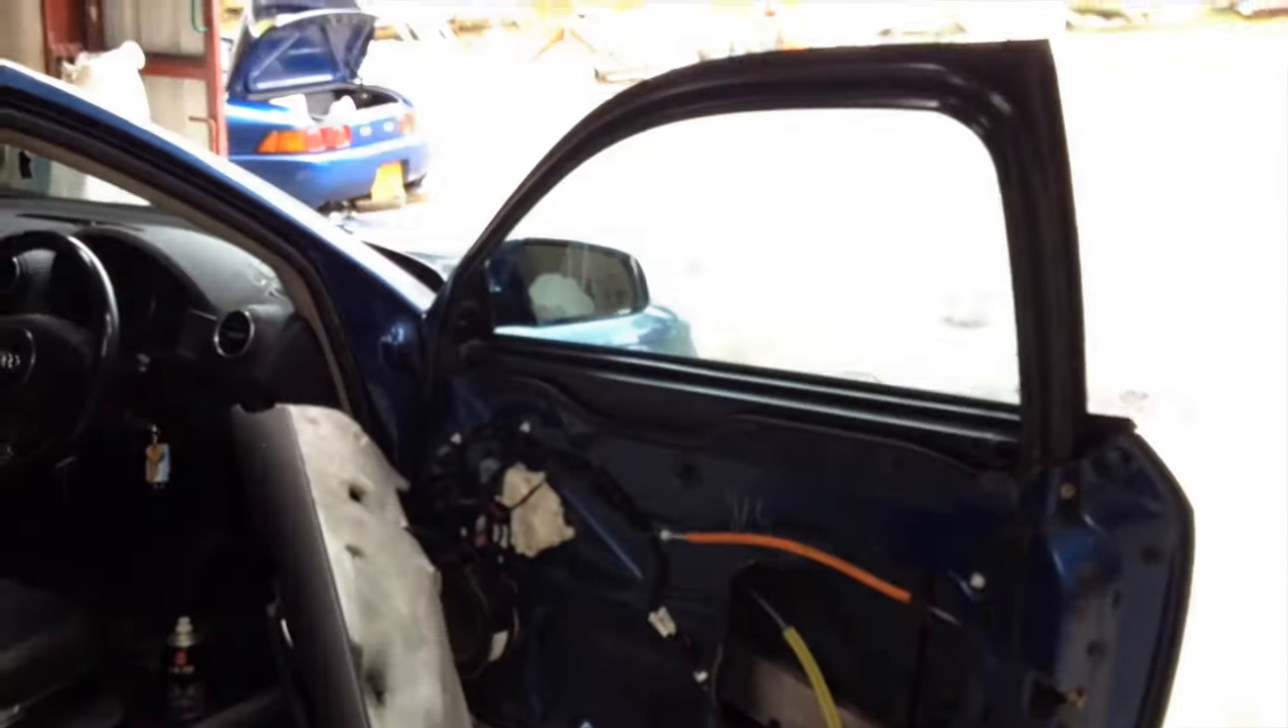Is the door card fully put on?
No.